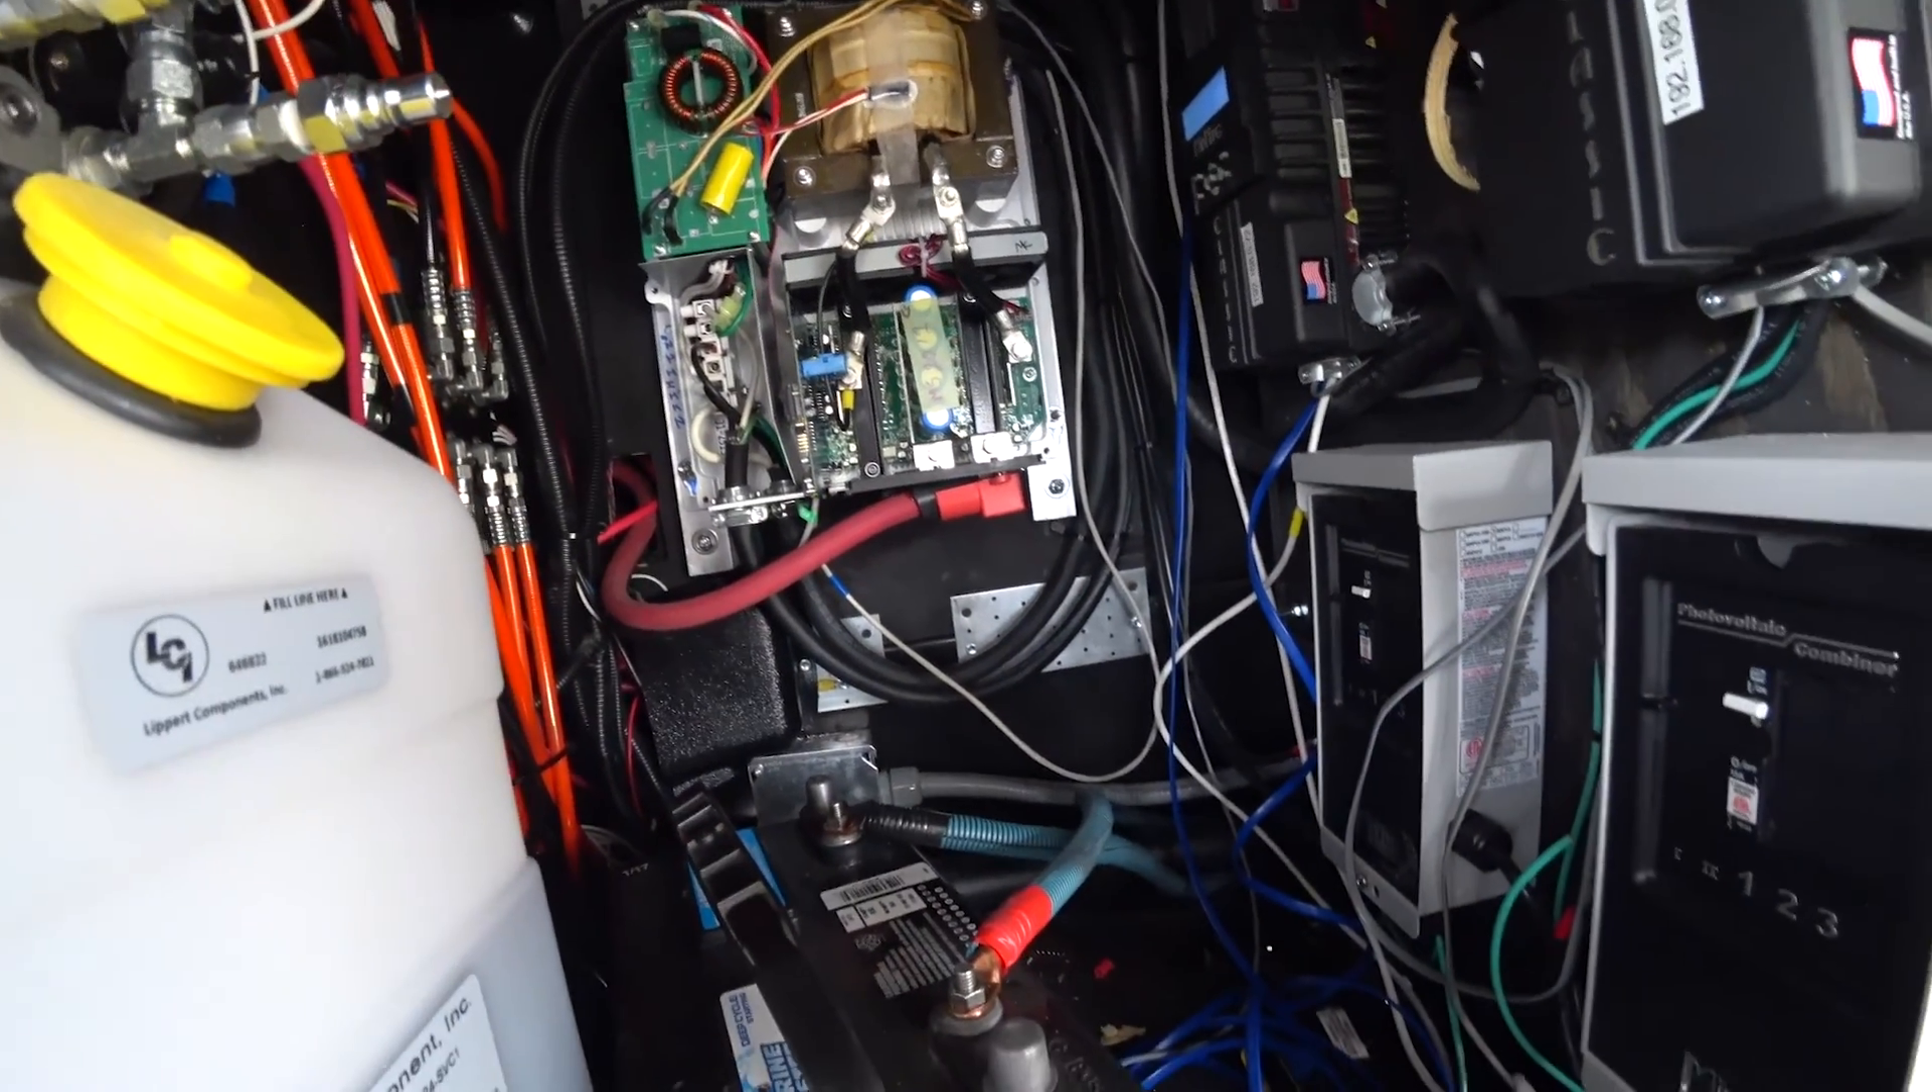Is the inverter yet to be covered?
Yes.